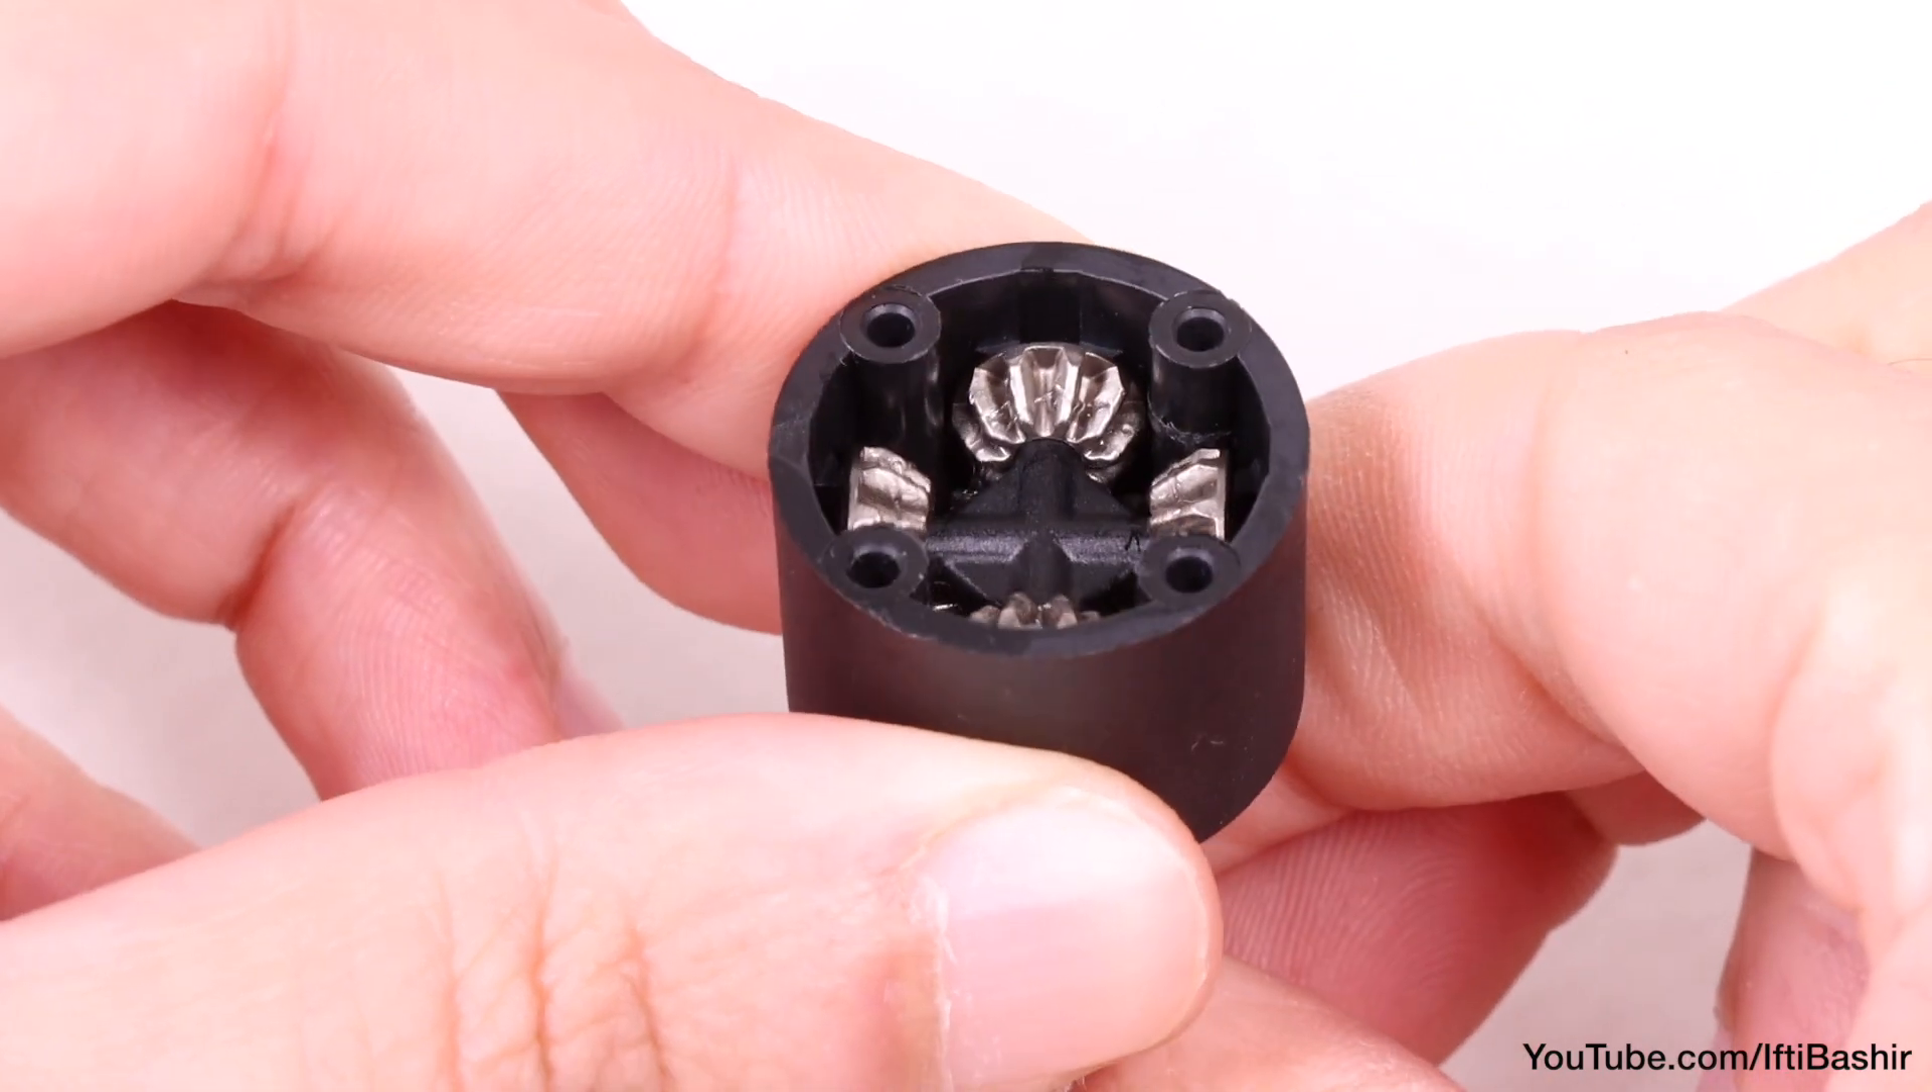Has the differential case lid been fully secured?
No.